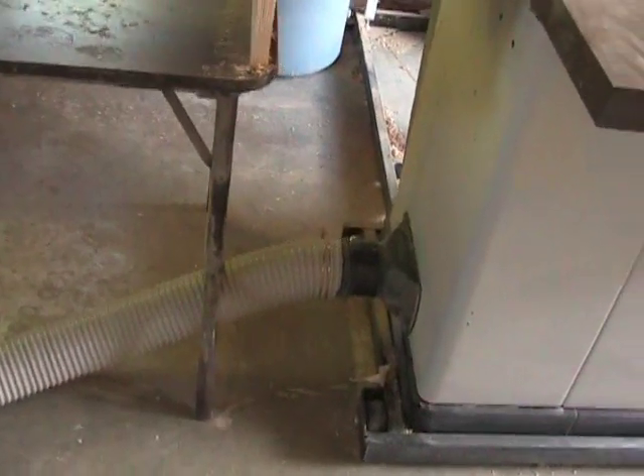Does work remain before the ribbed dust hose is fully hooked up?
No.